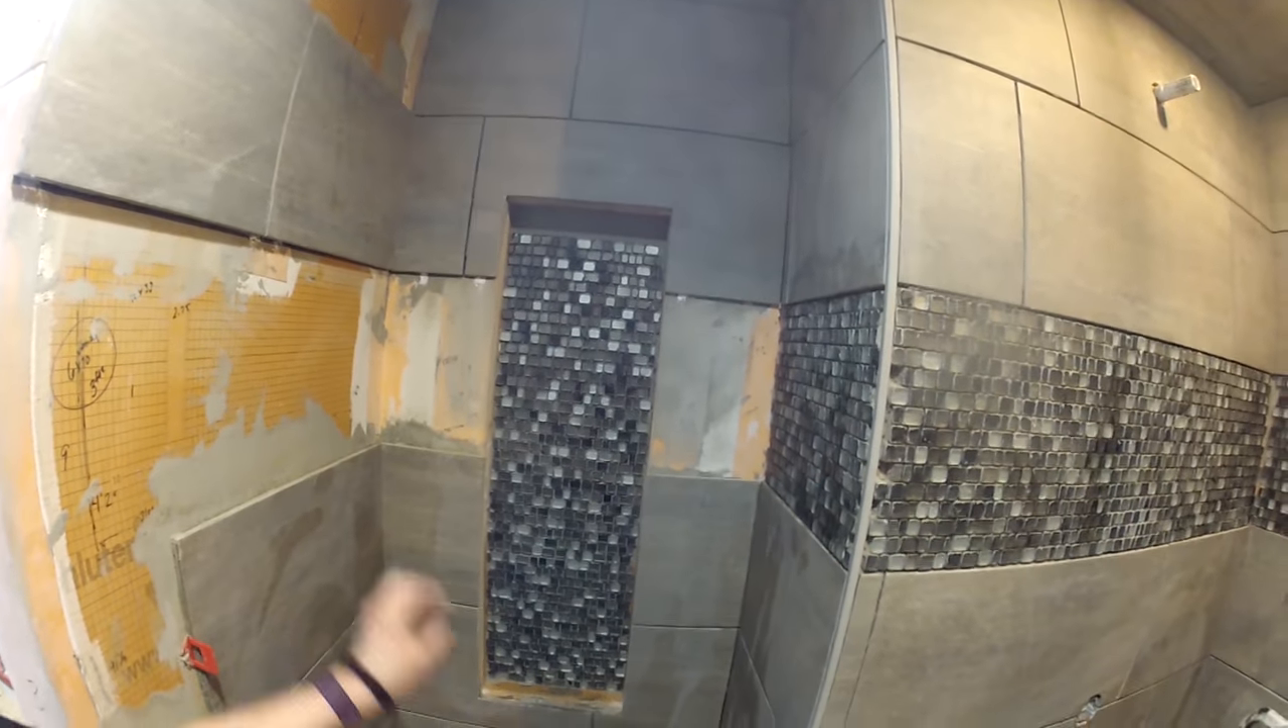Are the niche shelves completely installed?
No.